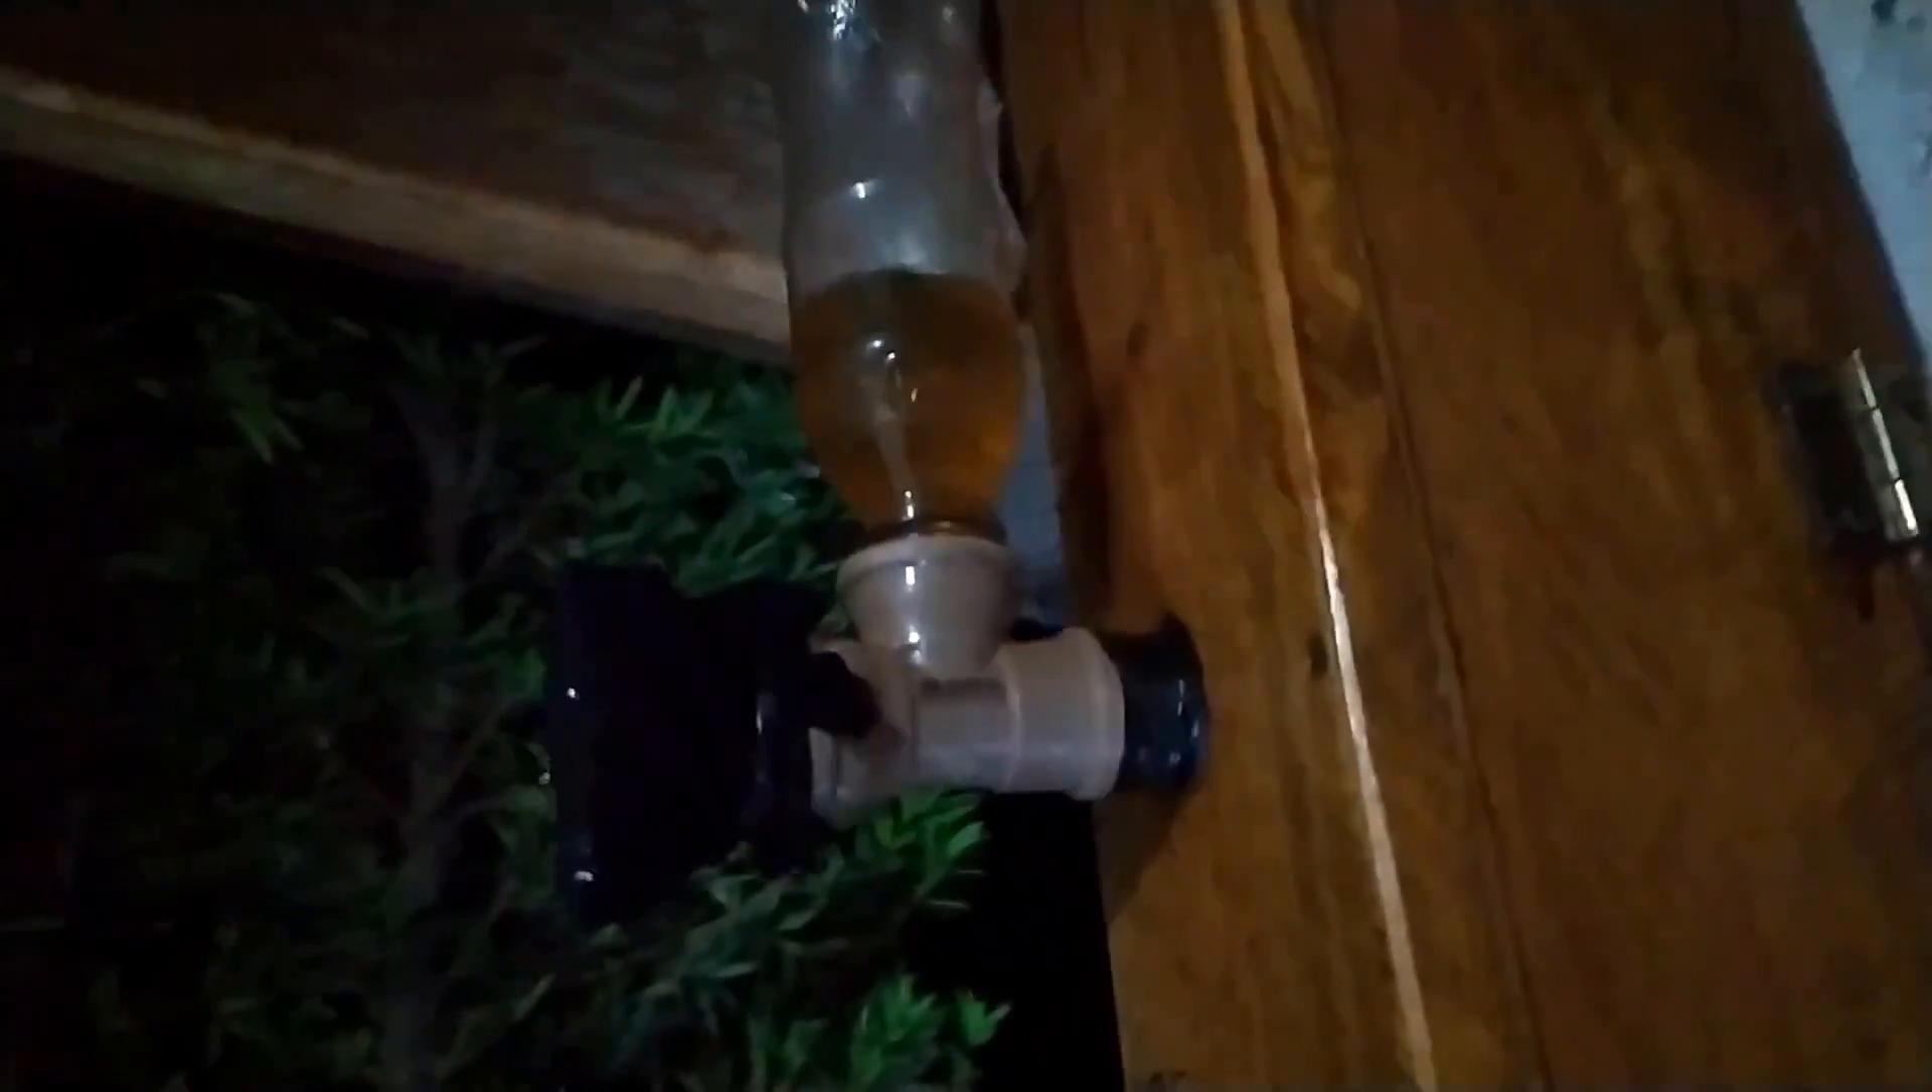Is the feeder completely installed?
Yes.